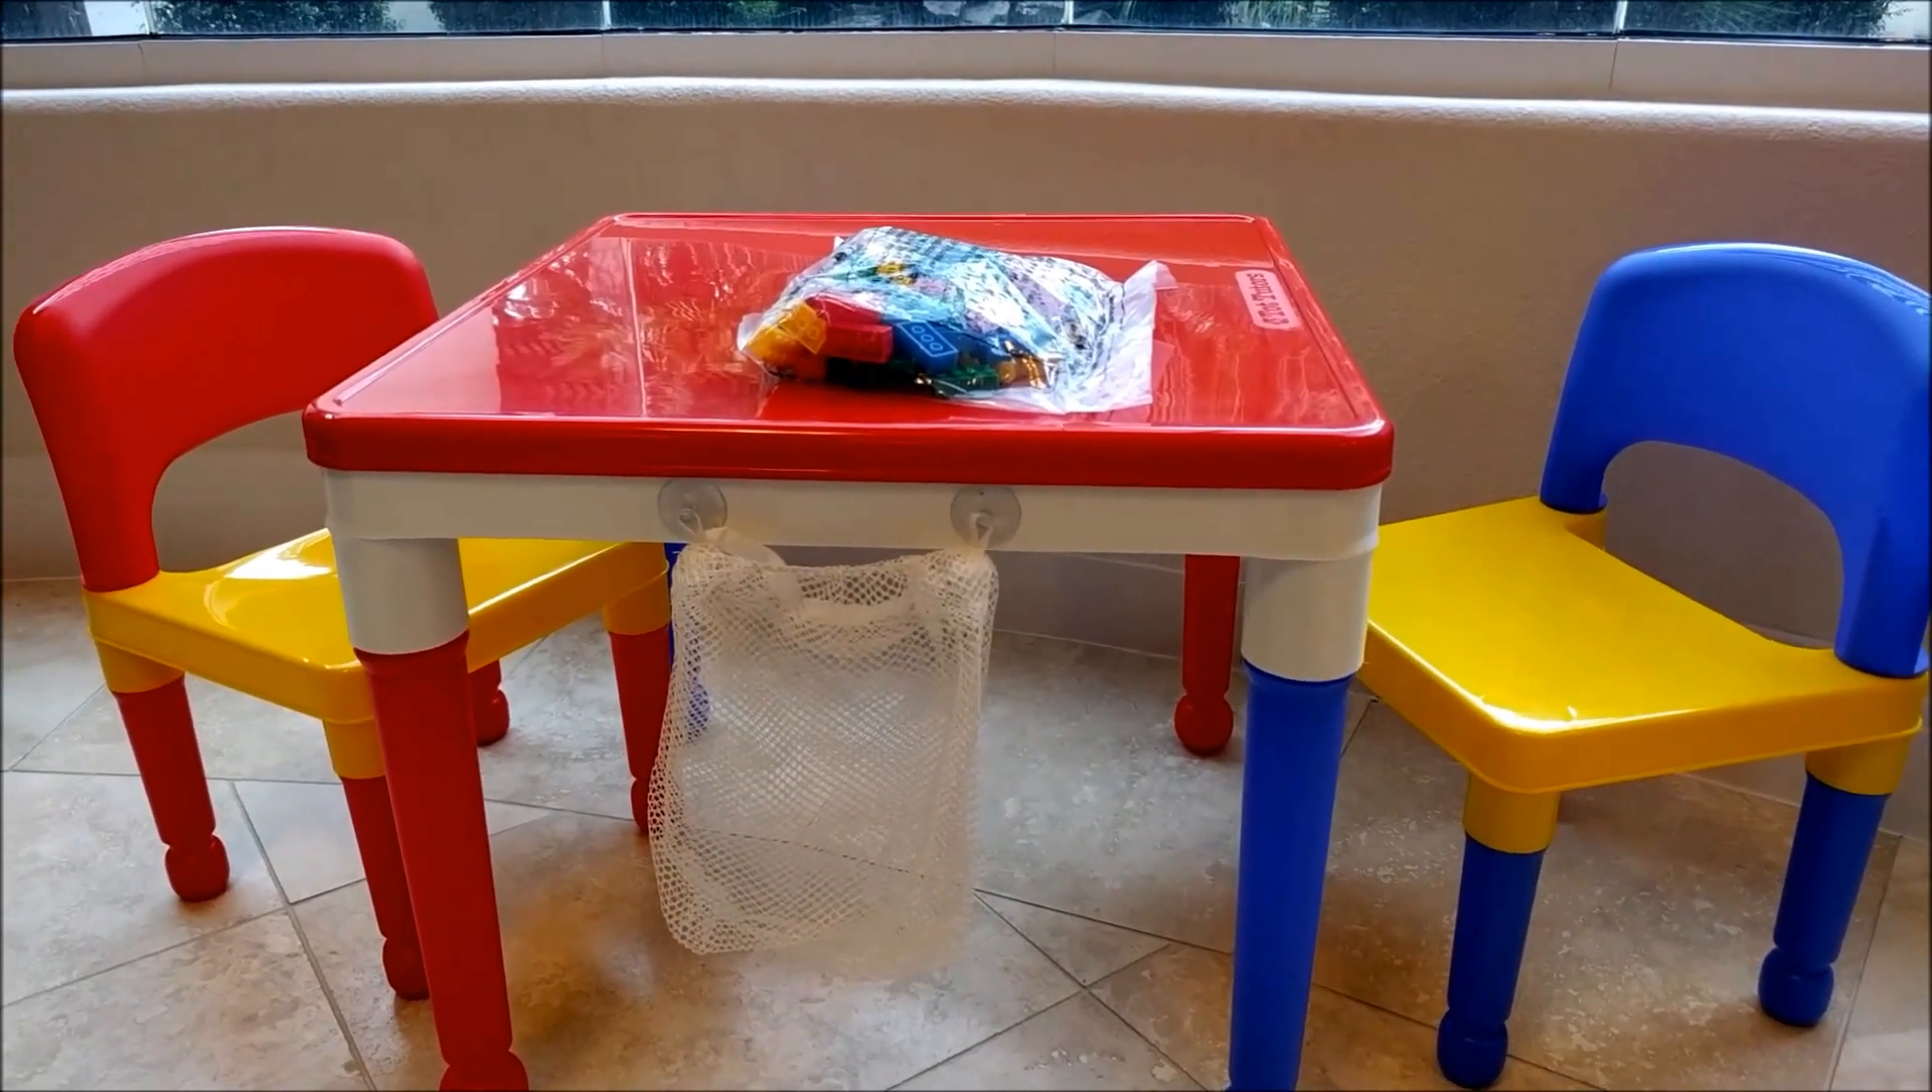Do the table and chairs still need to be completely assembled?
No.